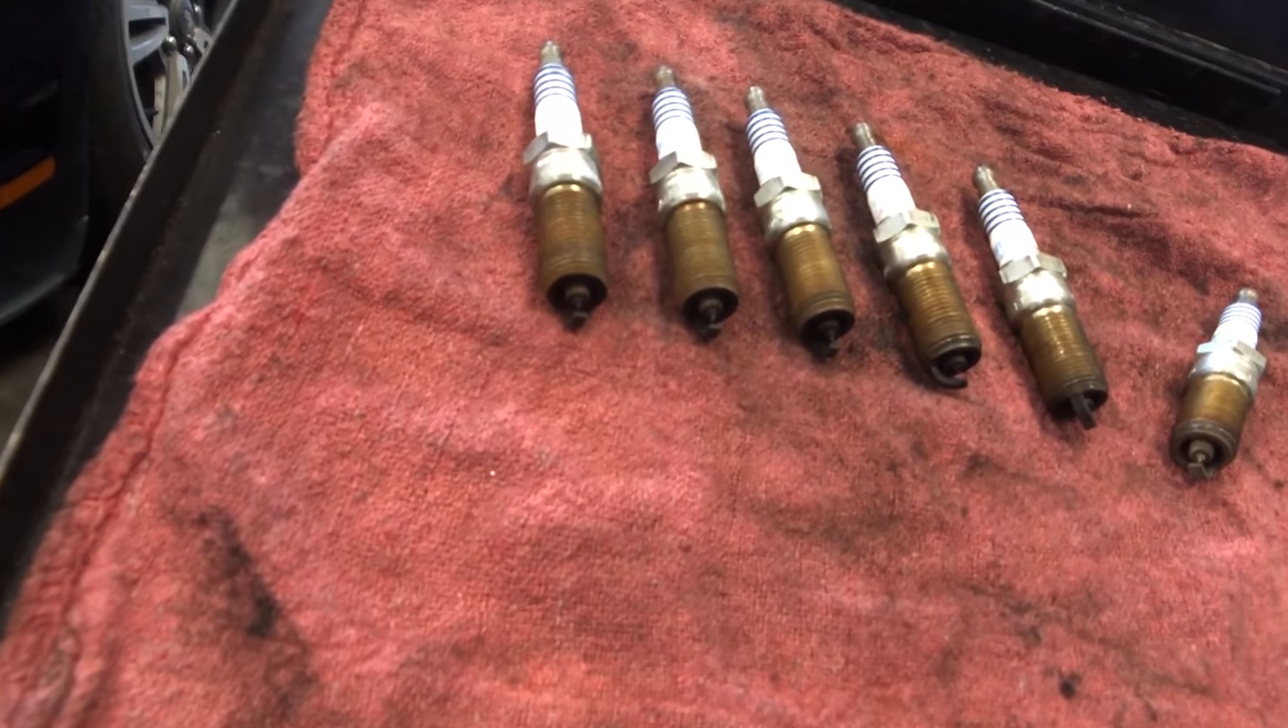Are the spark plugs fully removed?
Yes.